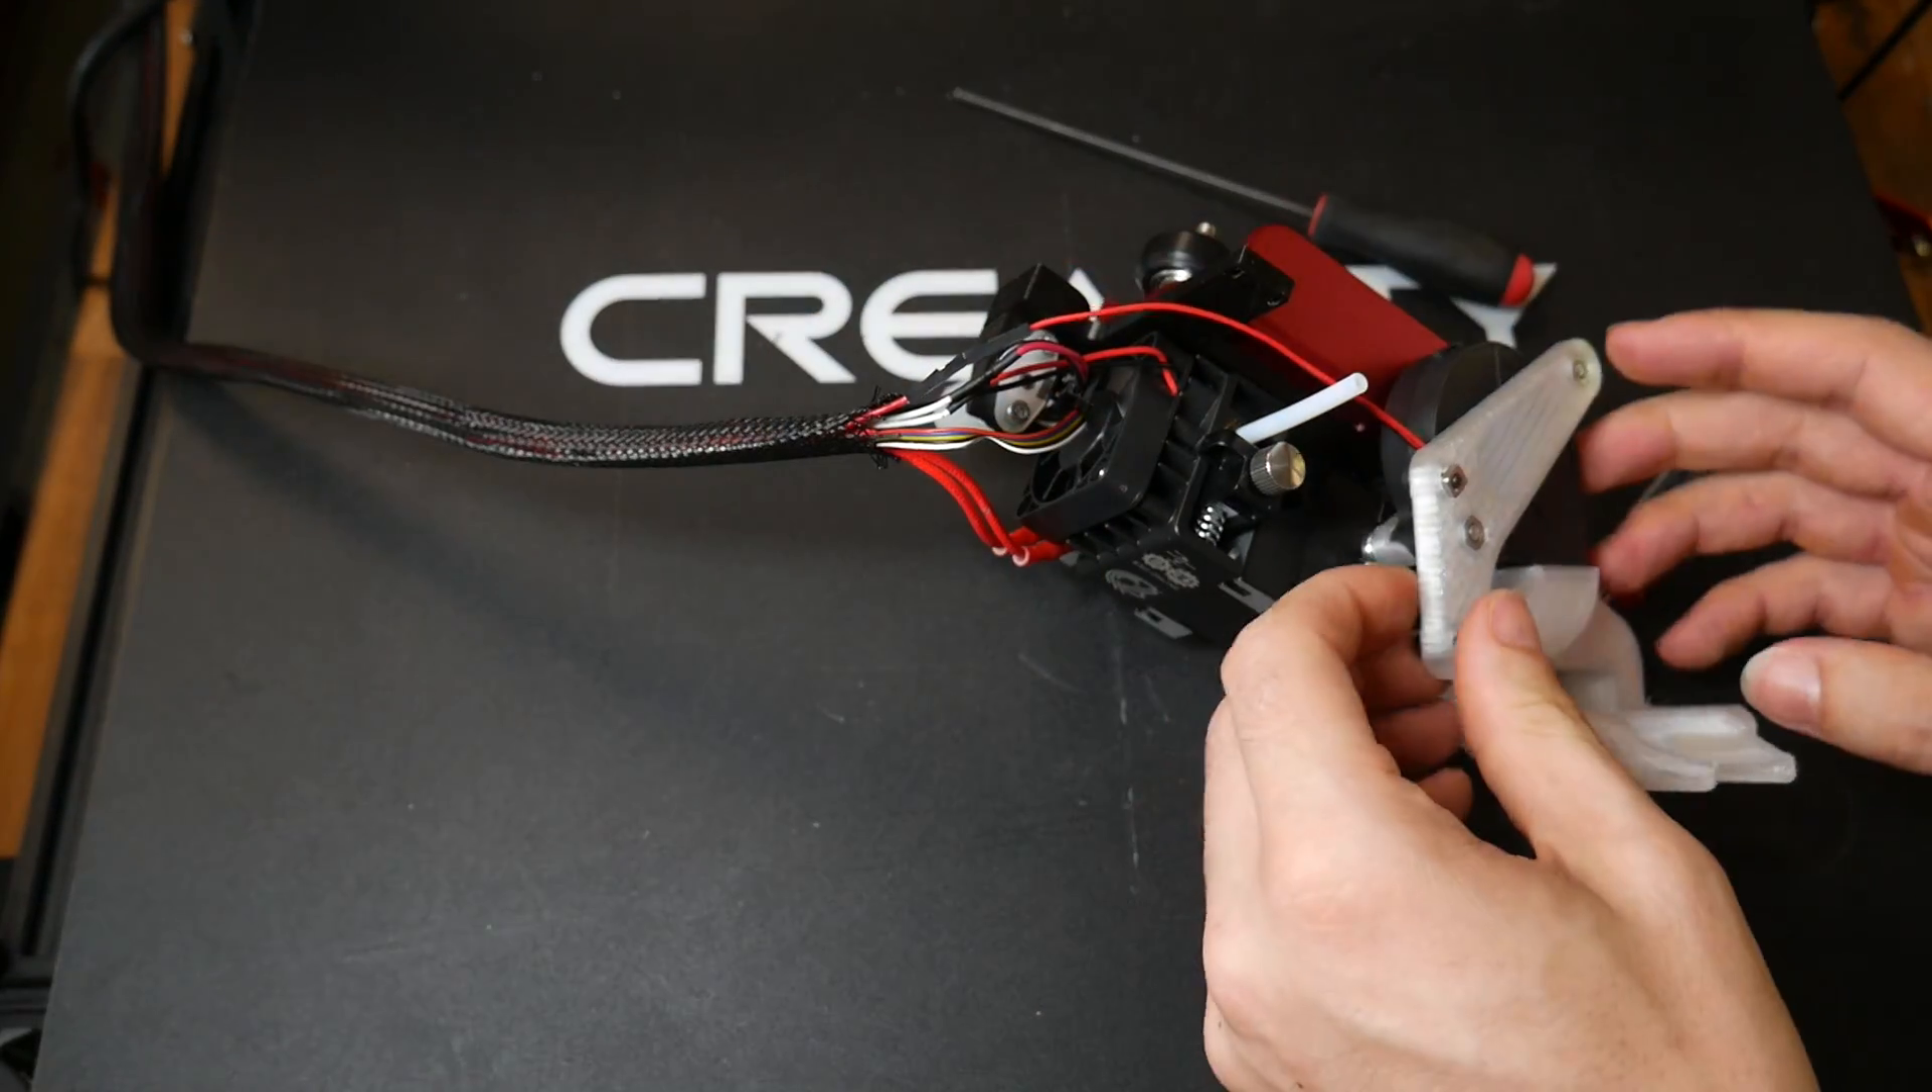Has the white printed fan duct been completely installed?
No.